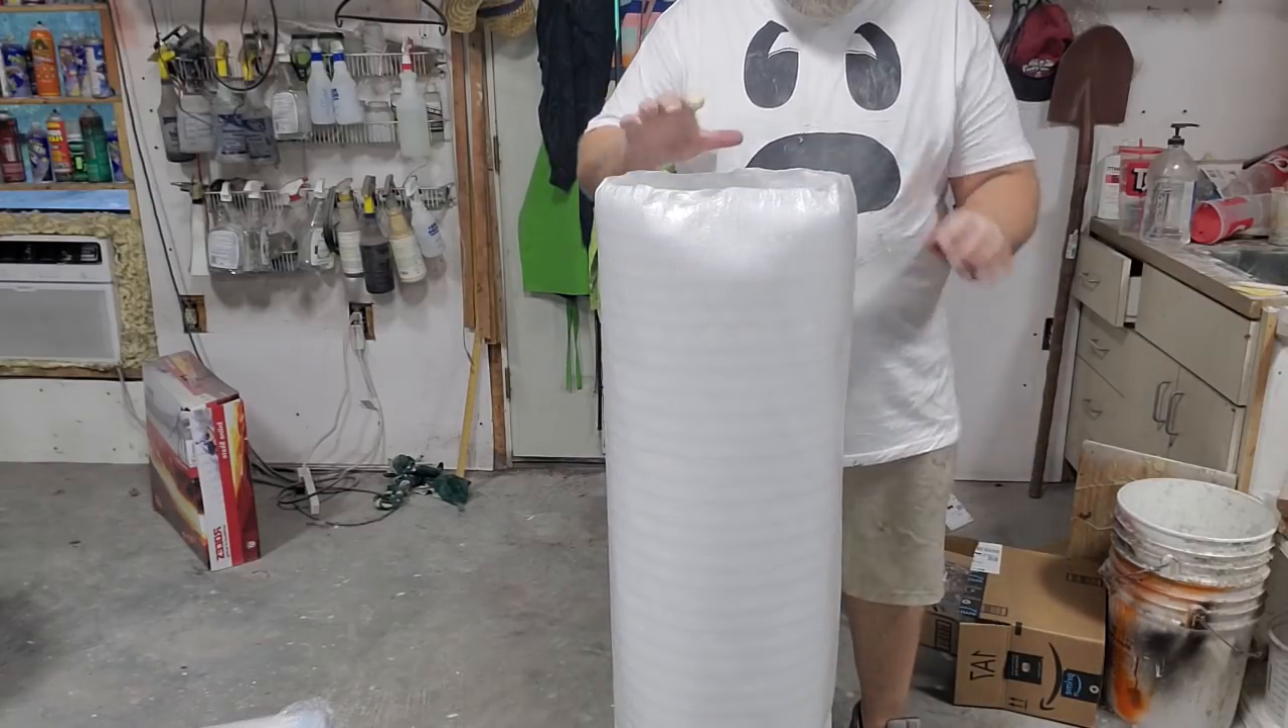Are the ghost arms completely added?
No.